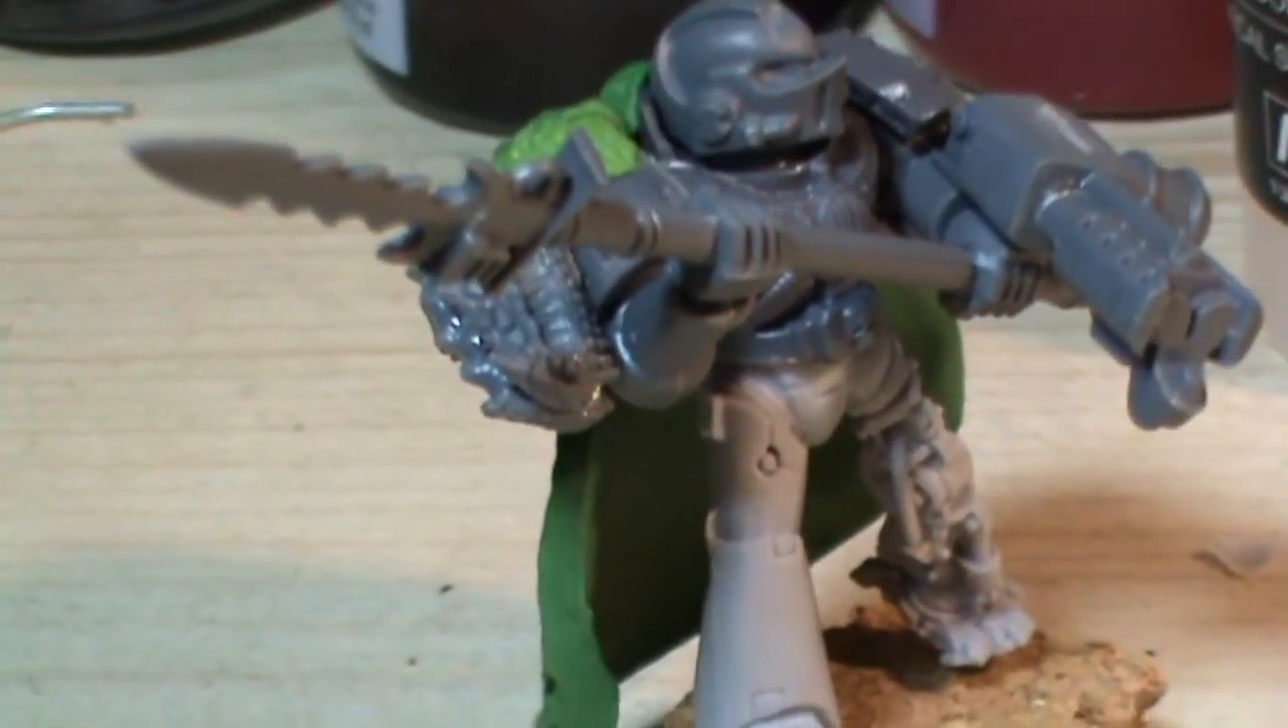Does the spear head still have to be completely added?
No.